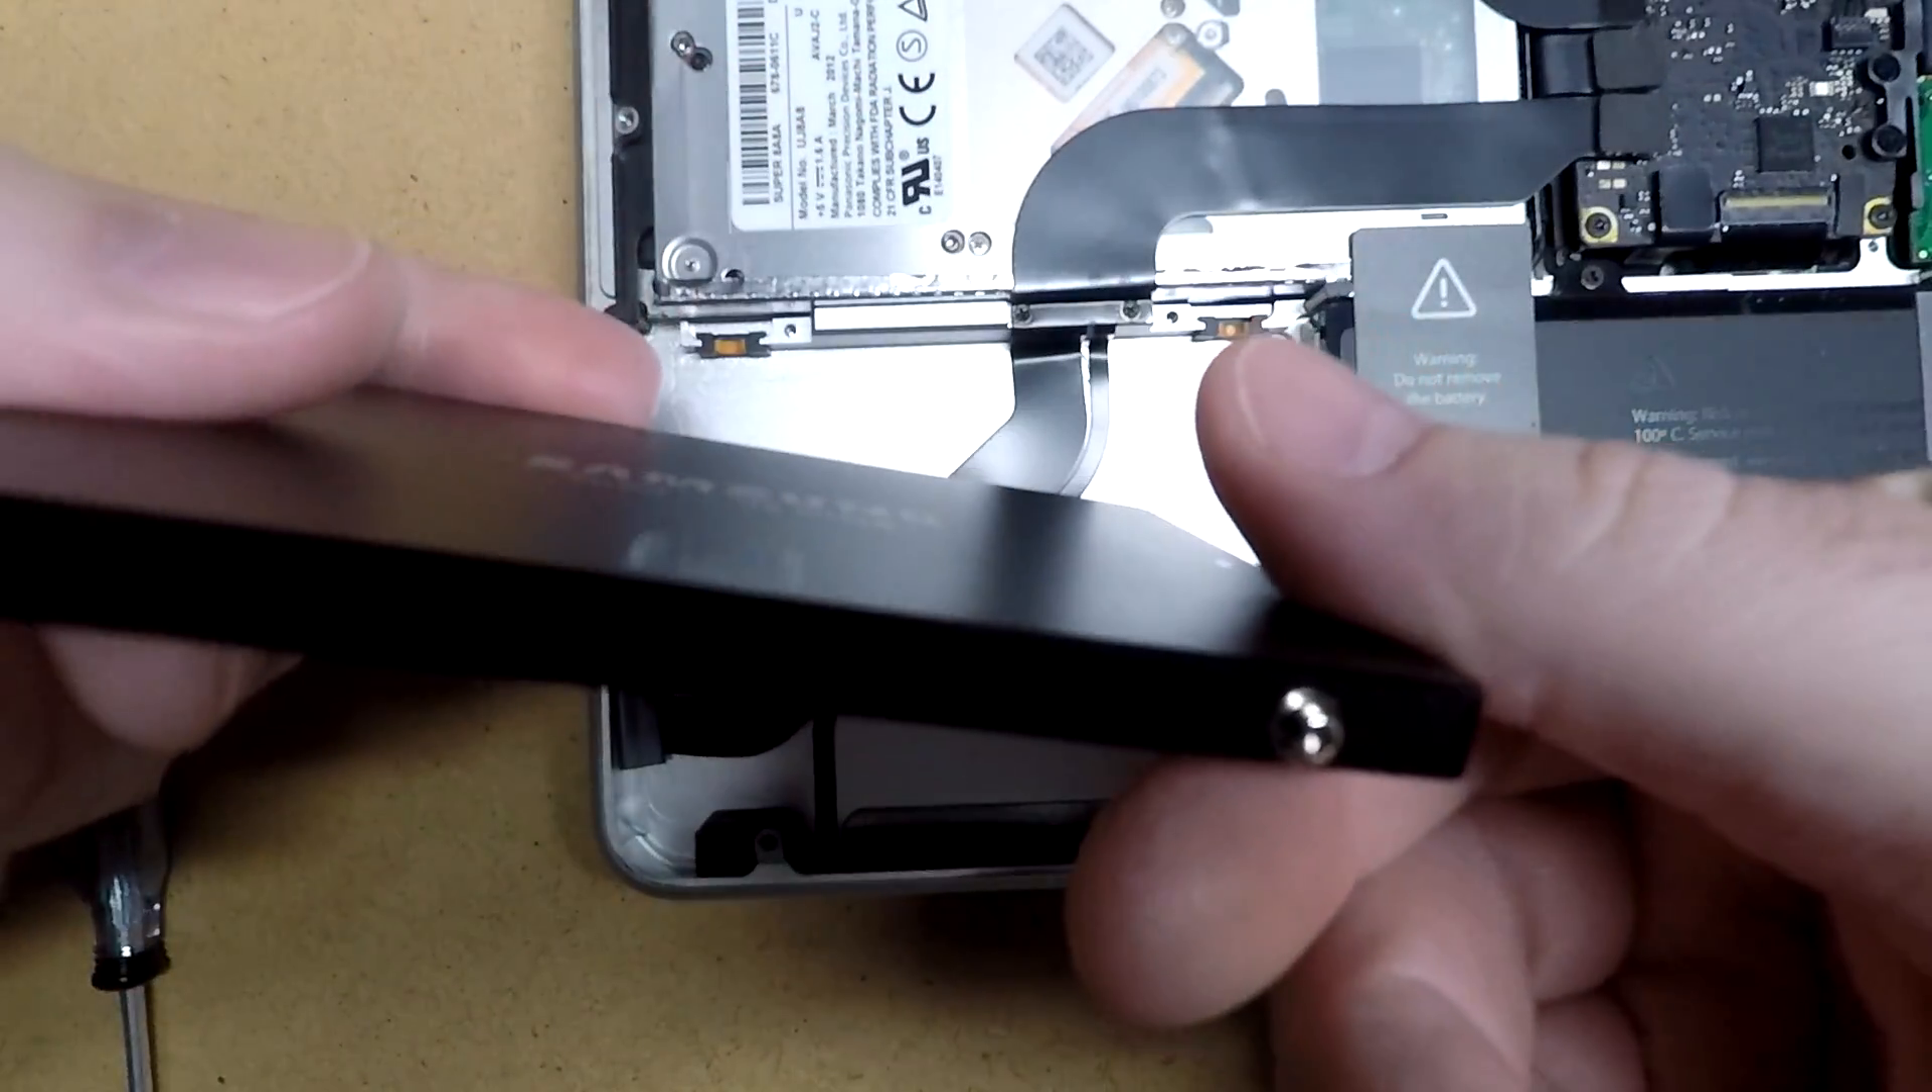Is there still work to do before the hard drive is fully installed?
Yes.